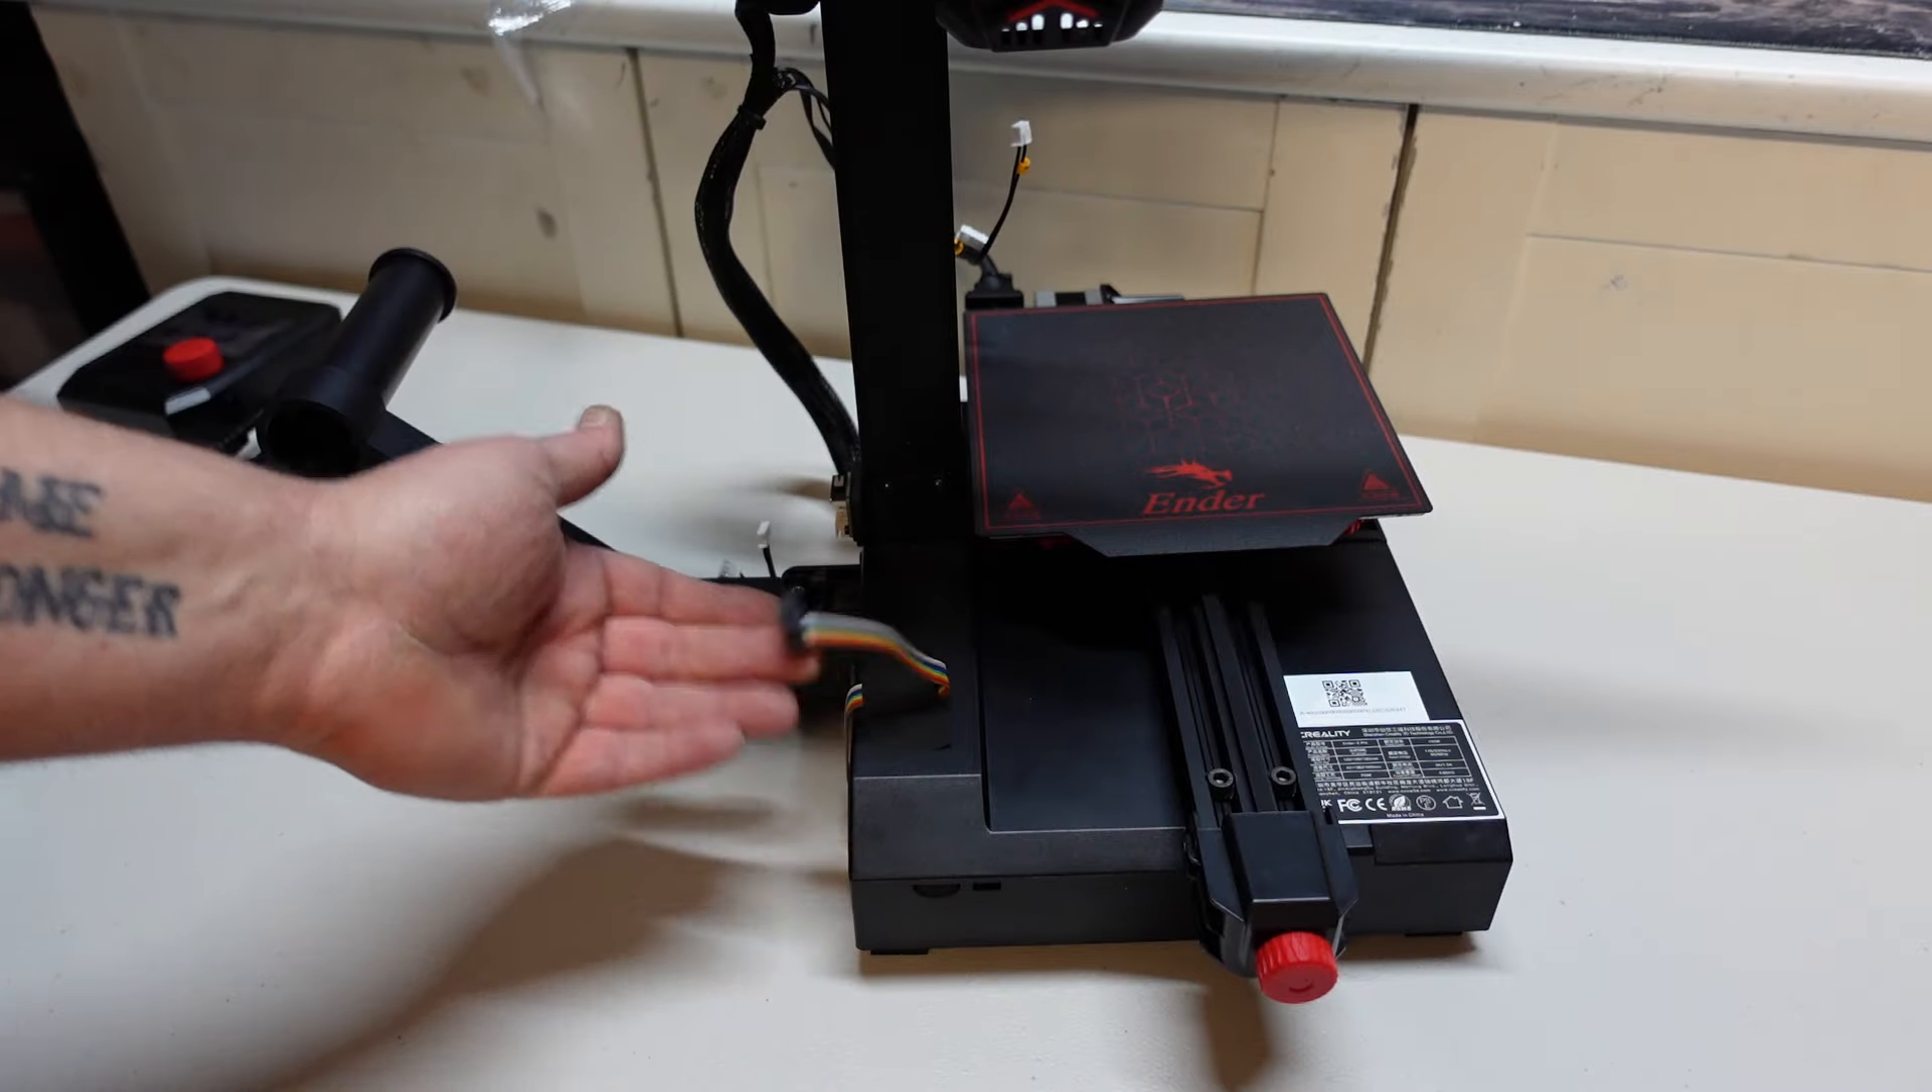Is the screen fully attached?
No.